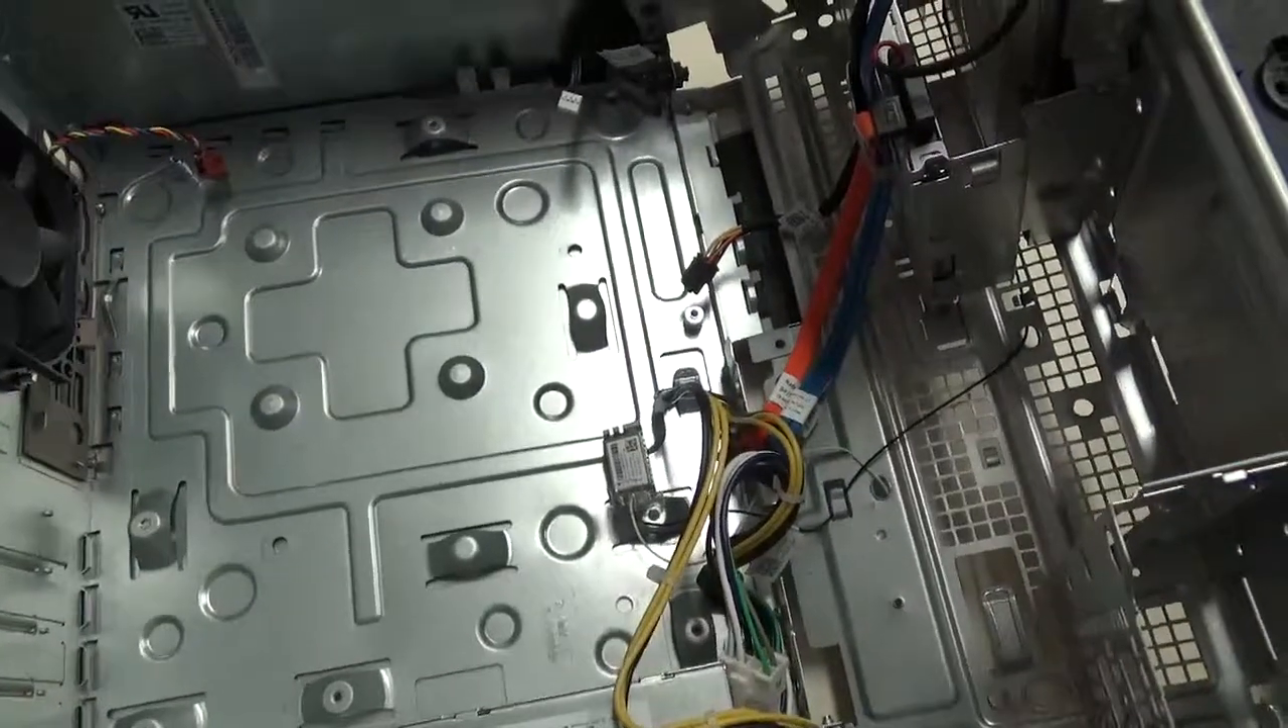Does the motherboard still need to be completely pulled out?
No.